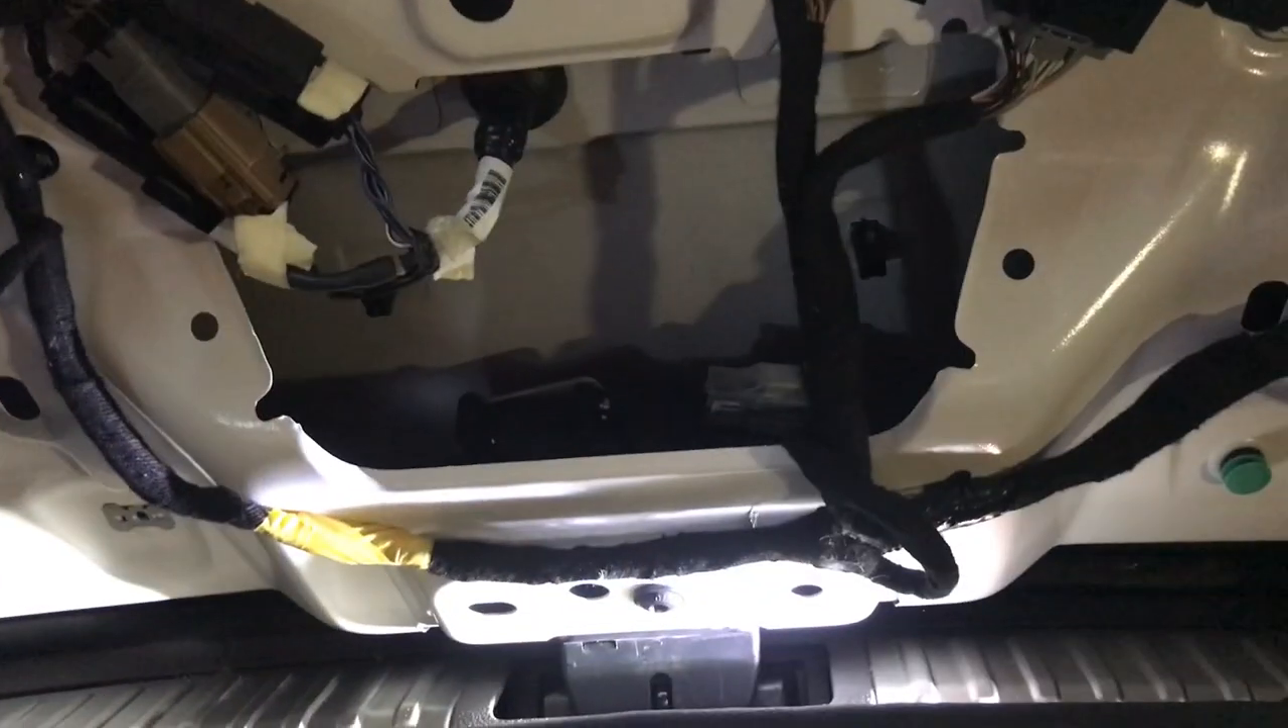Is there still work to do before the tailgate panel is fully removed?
No.